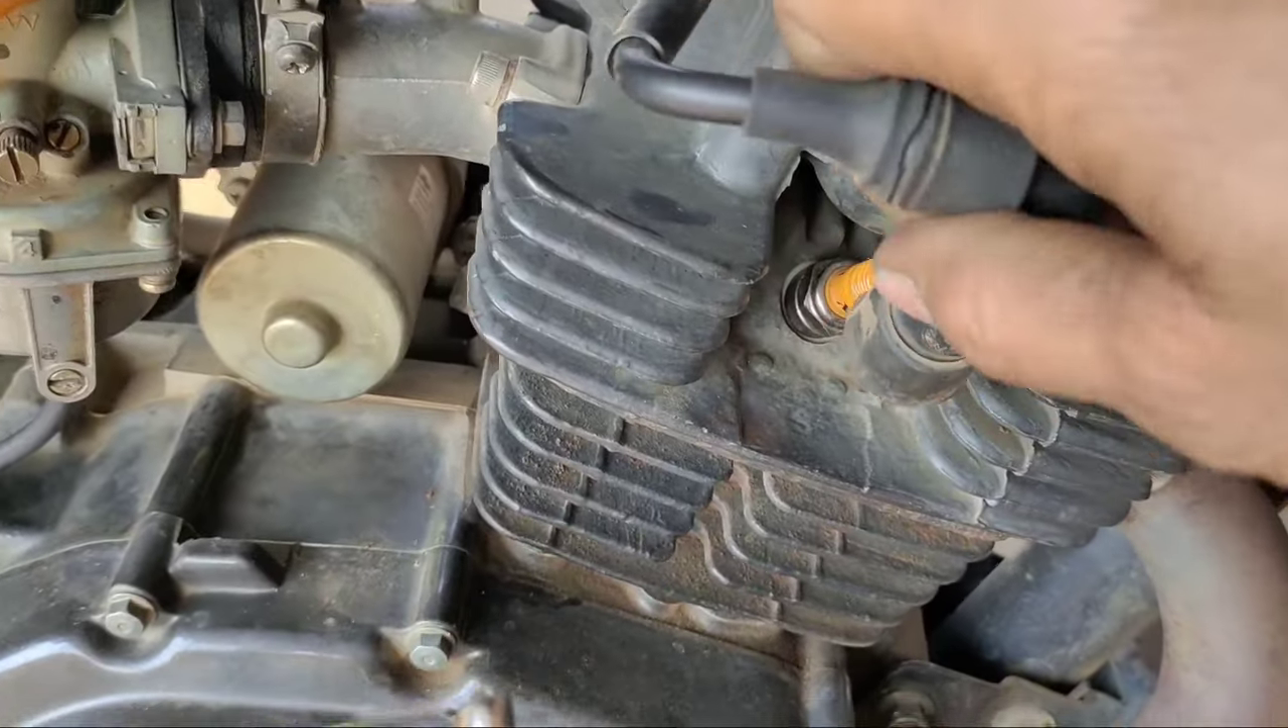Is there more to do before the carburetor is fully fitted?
No.